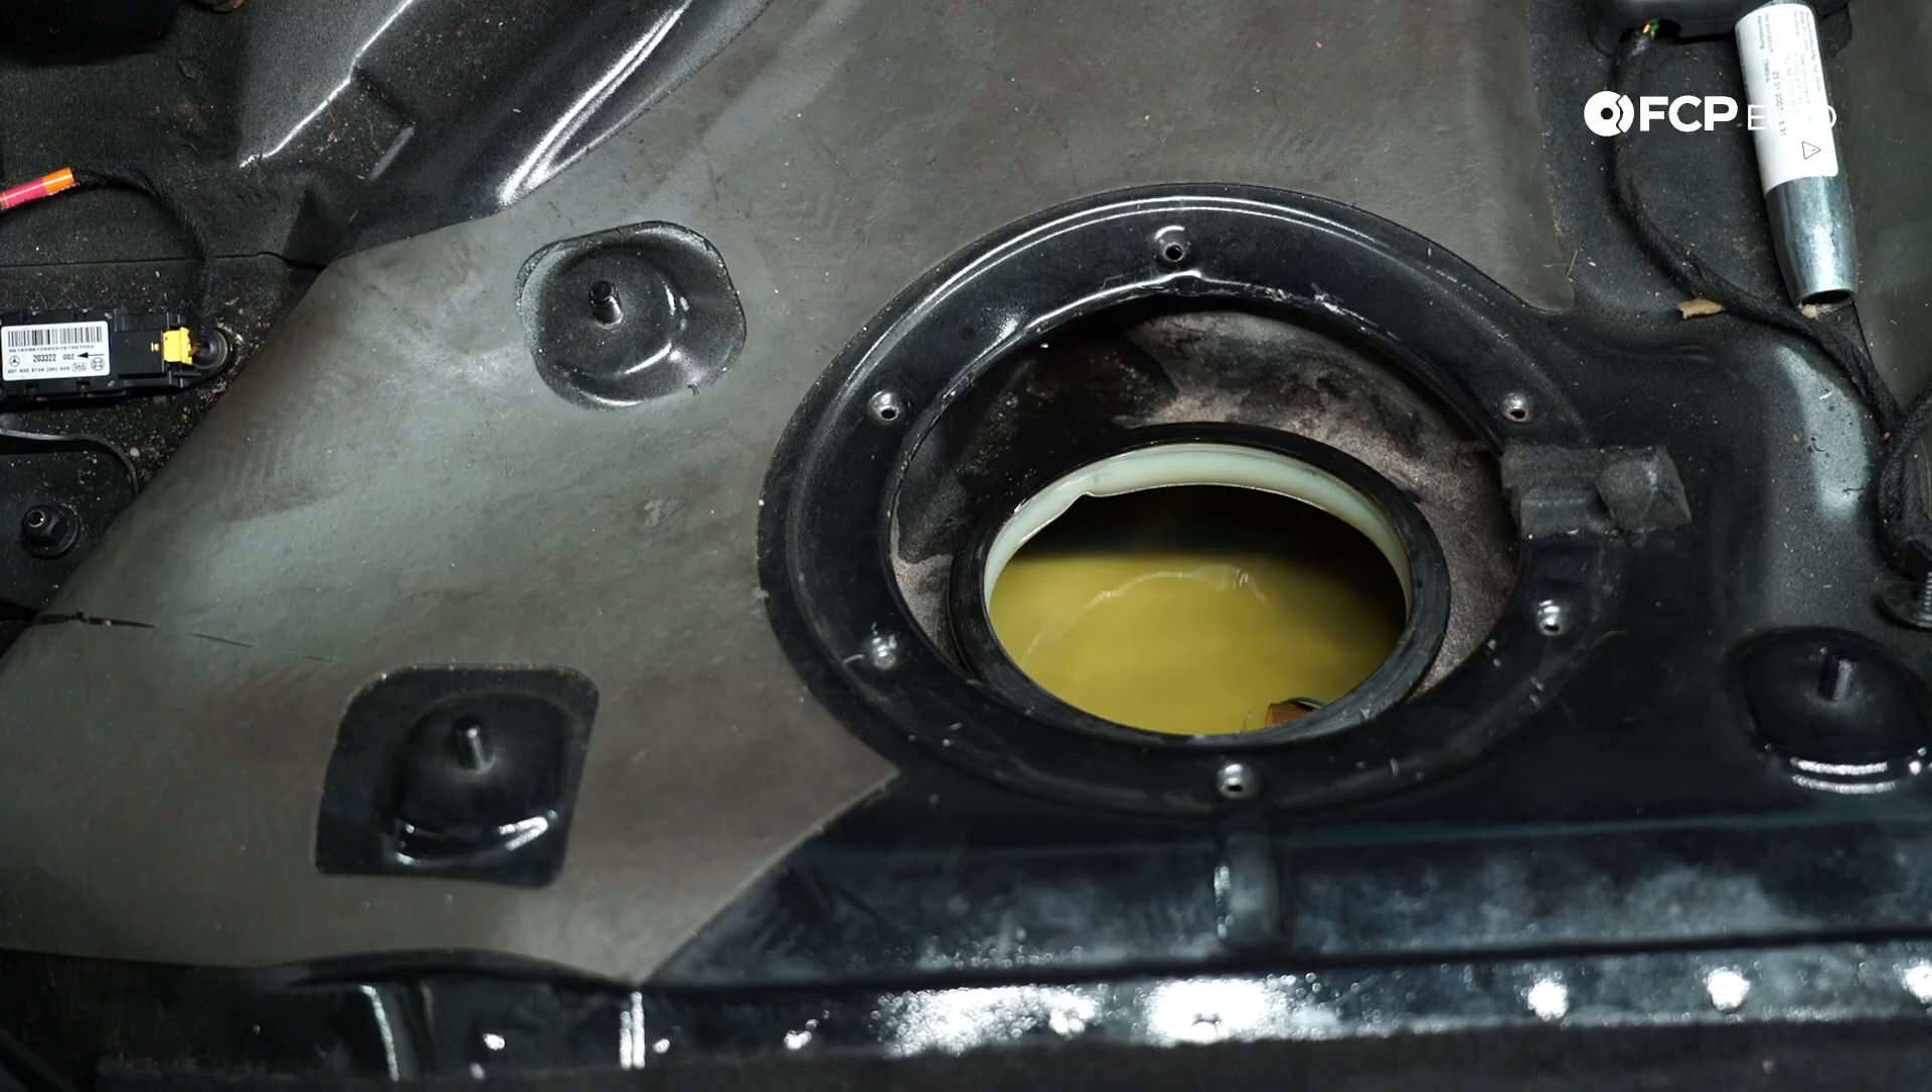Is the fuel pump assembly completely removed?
Yes.